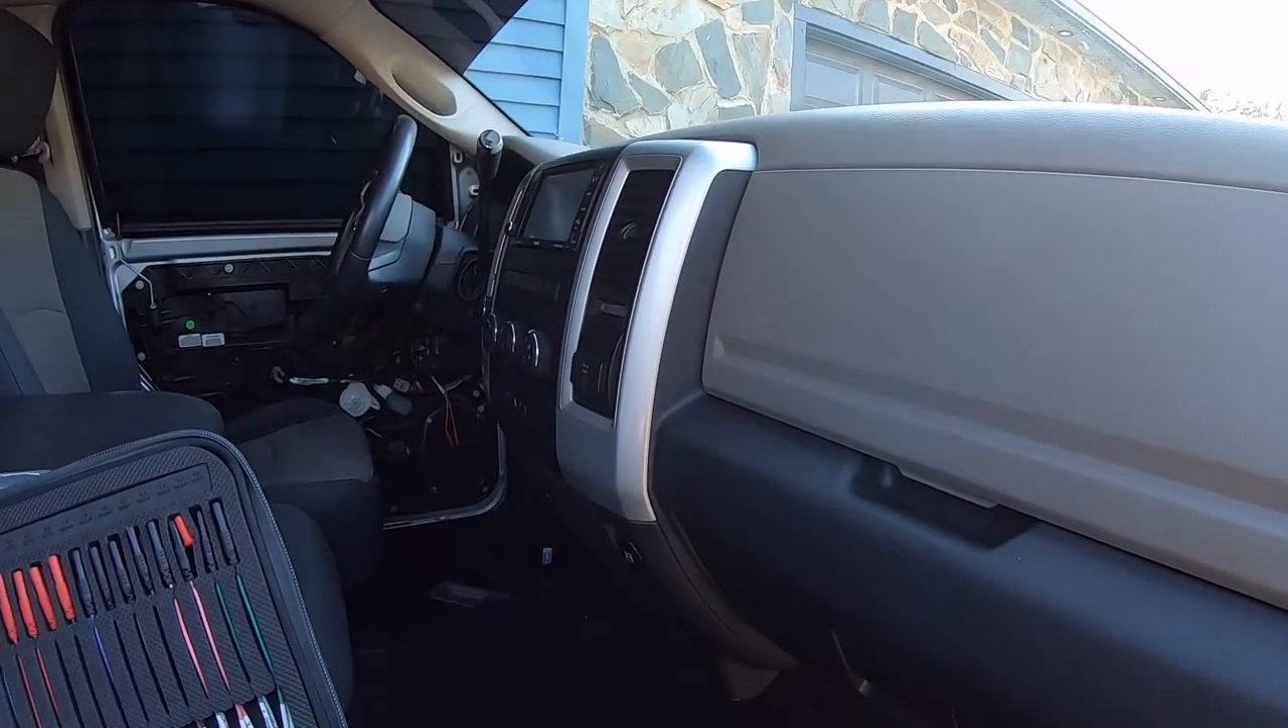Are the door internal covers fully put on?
No.